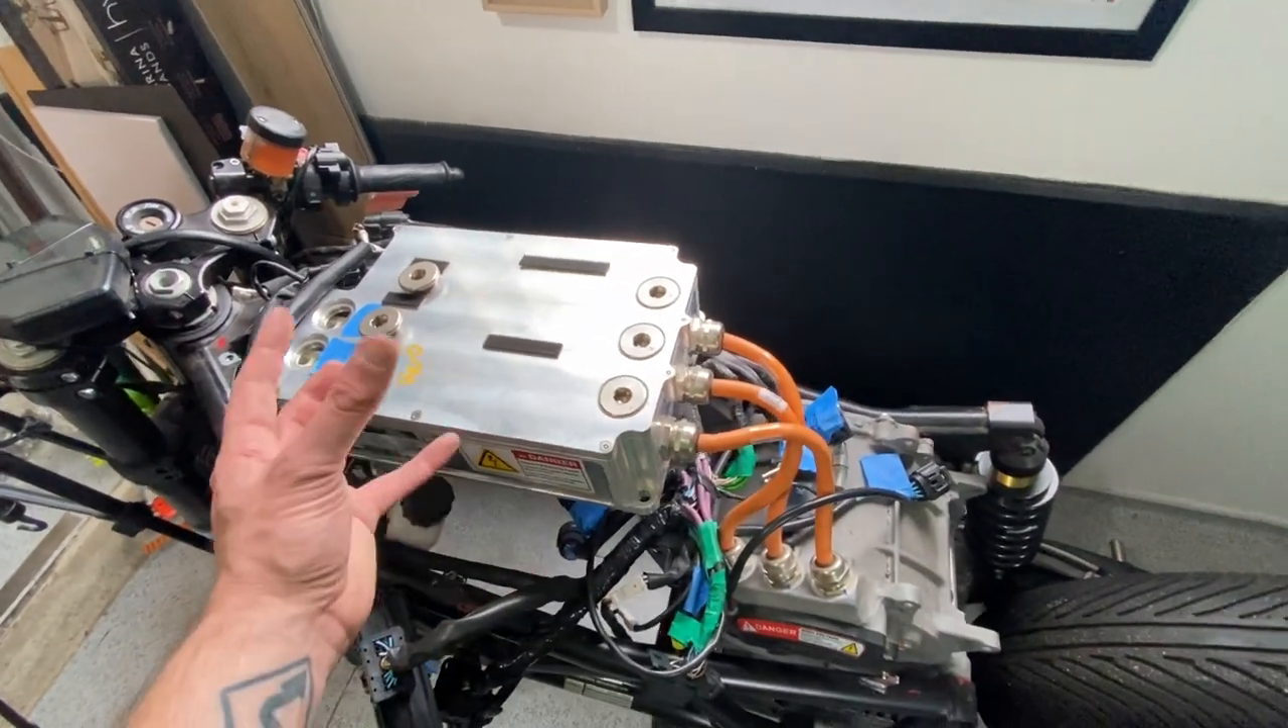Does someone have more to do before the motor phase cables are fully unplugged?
Yes.